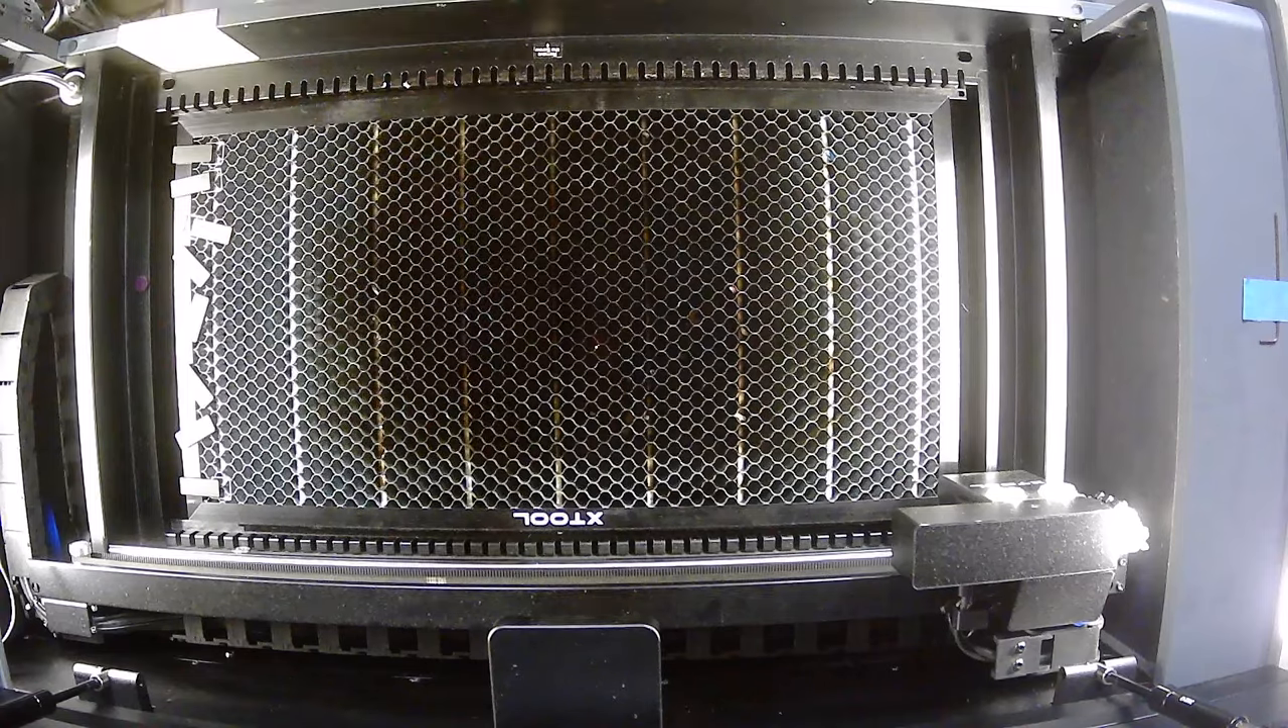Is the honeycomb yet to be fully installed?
No.